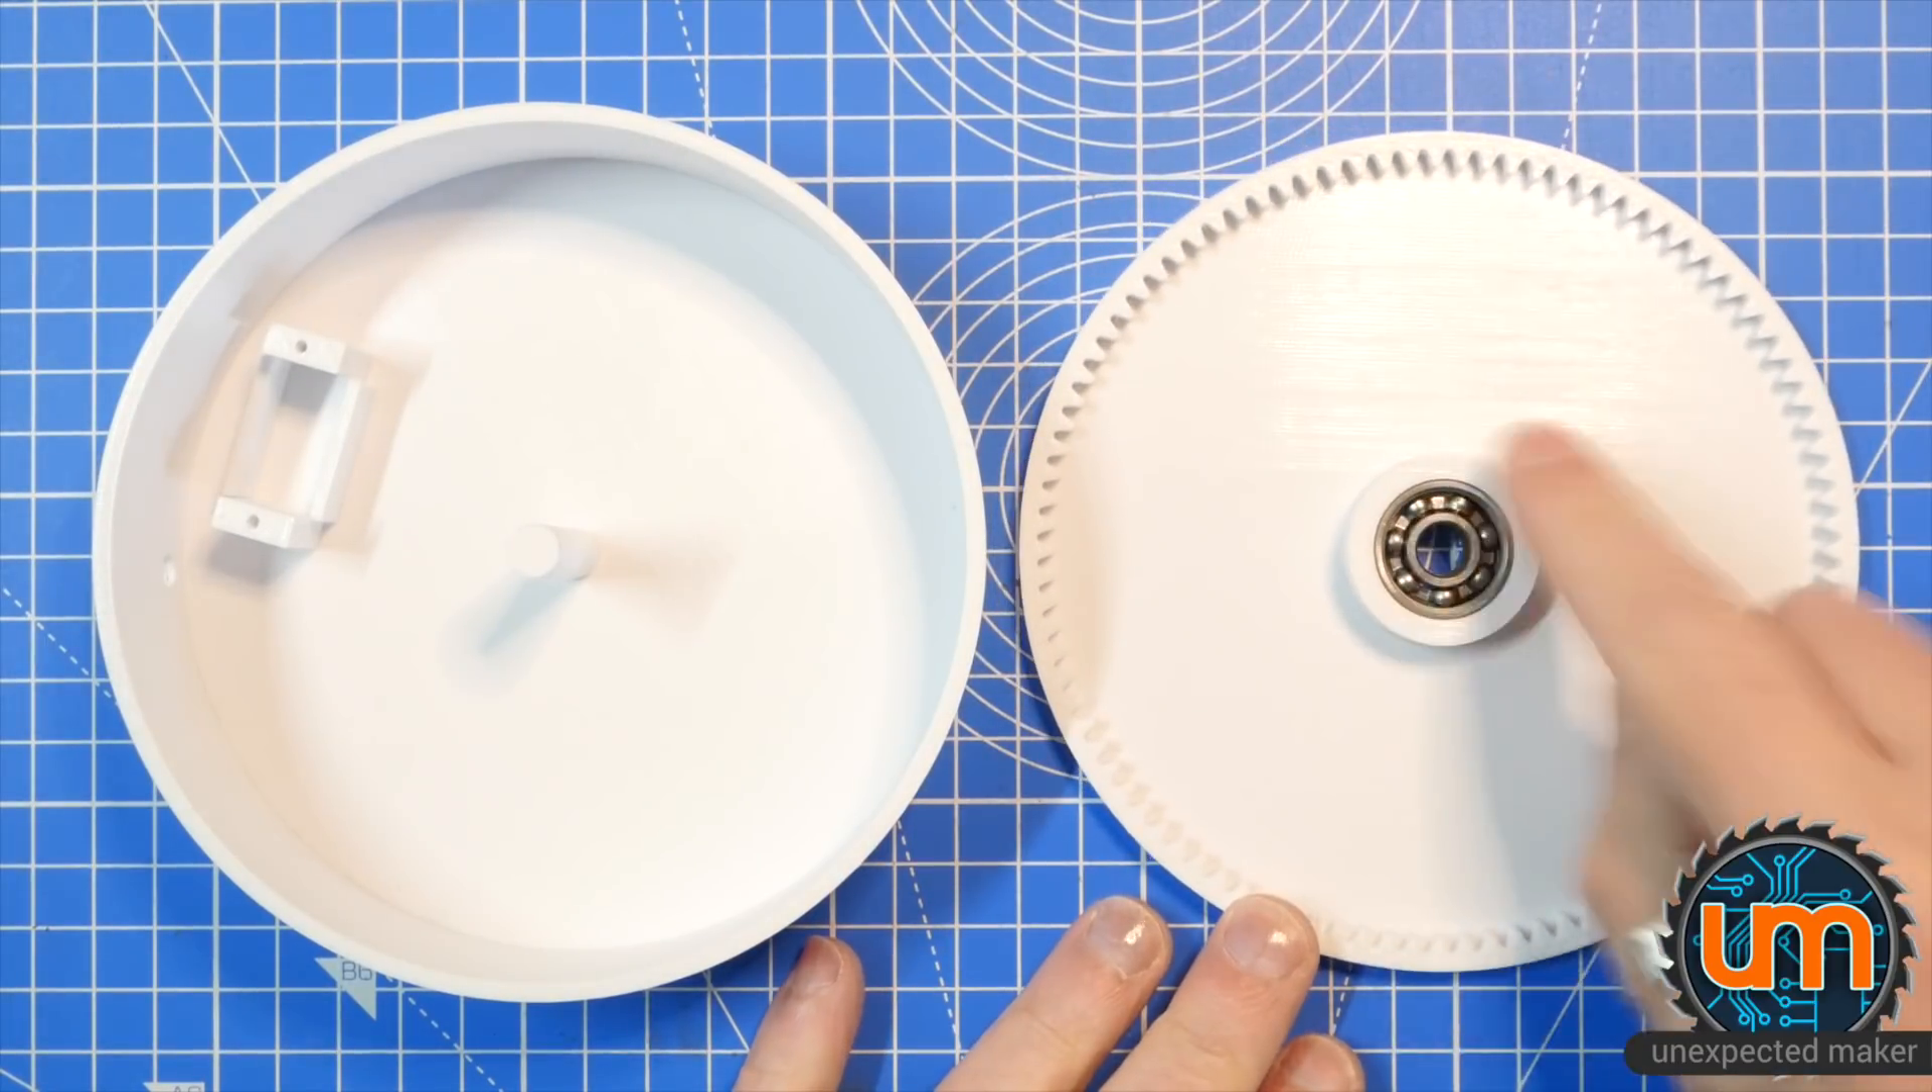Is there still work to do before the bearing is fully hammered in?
No.